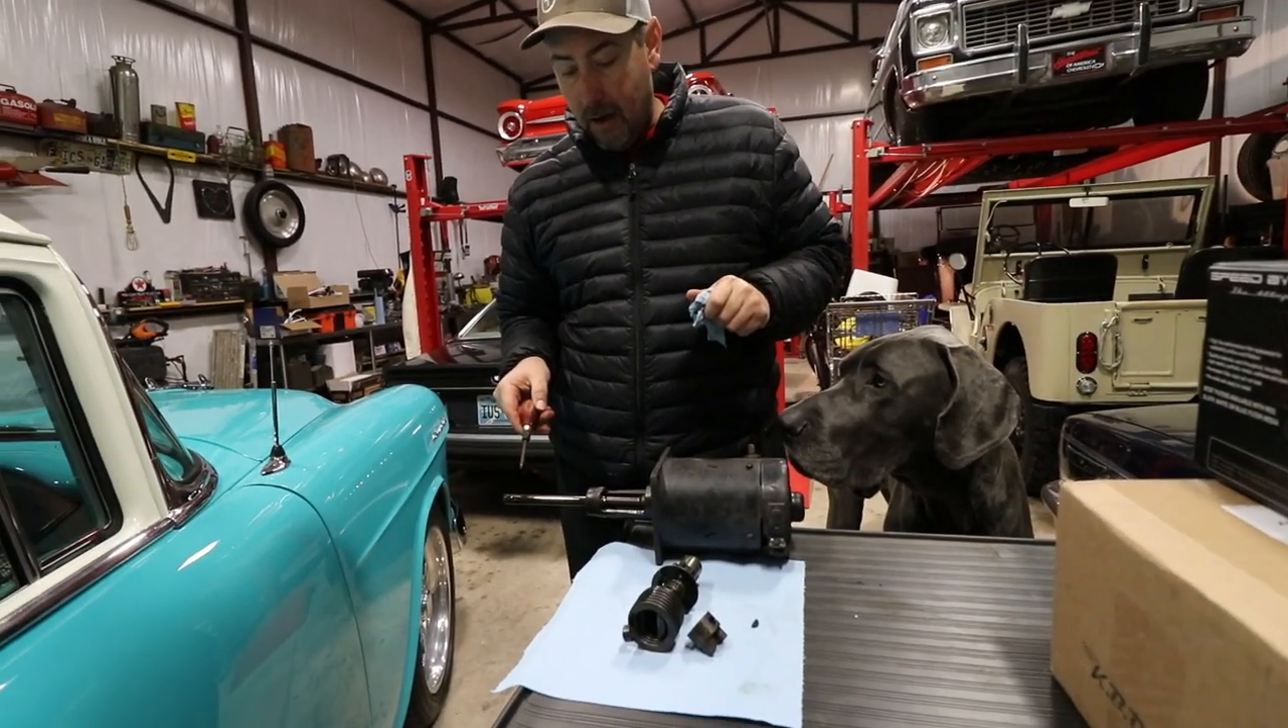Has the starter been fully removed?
Yes.